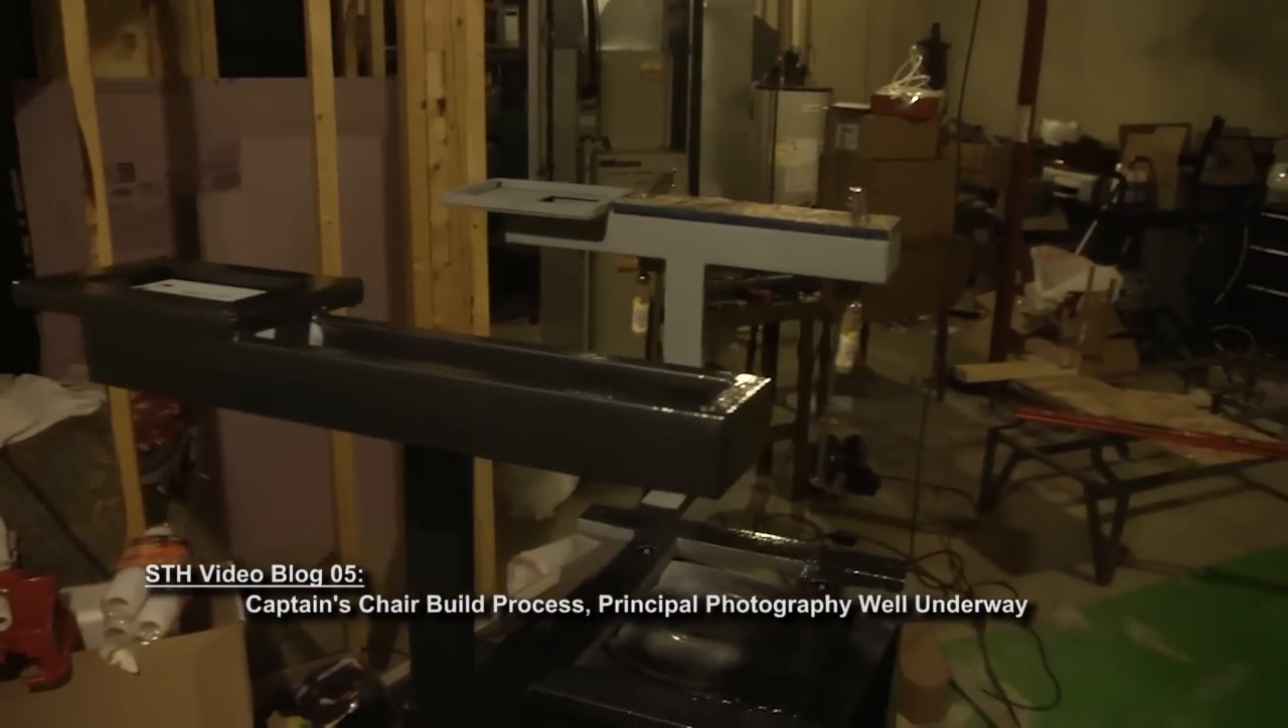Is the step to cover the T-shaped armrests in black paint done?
No.